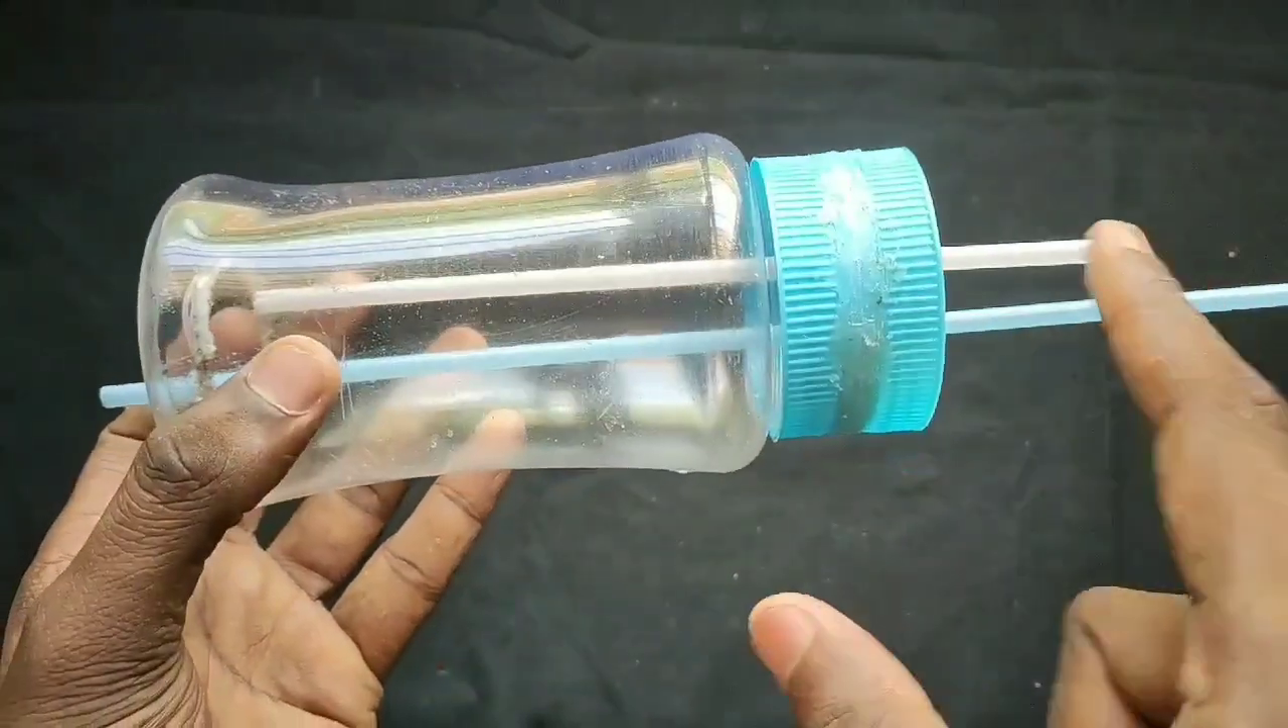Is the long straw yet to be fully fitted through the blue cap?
No.